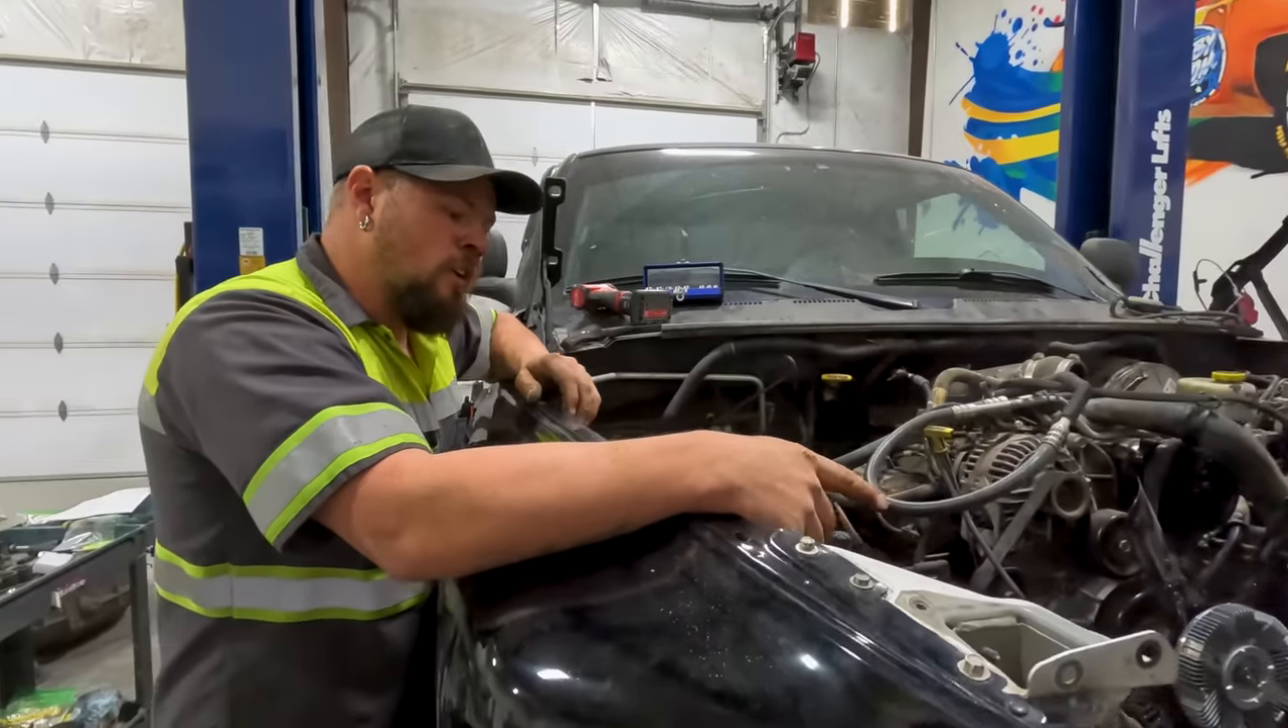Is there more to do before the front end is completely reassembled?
Yes.